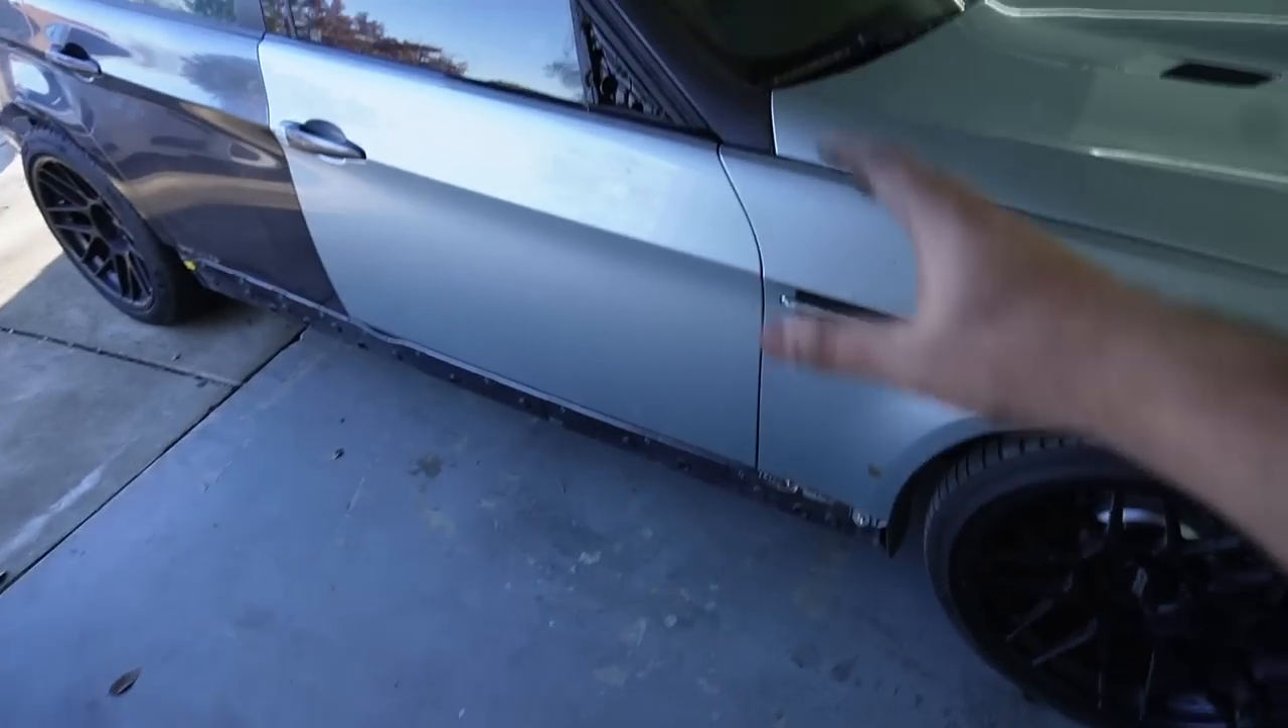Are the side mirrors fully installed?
No.